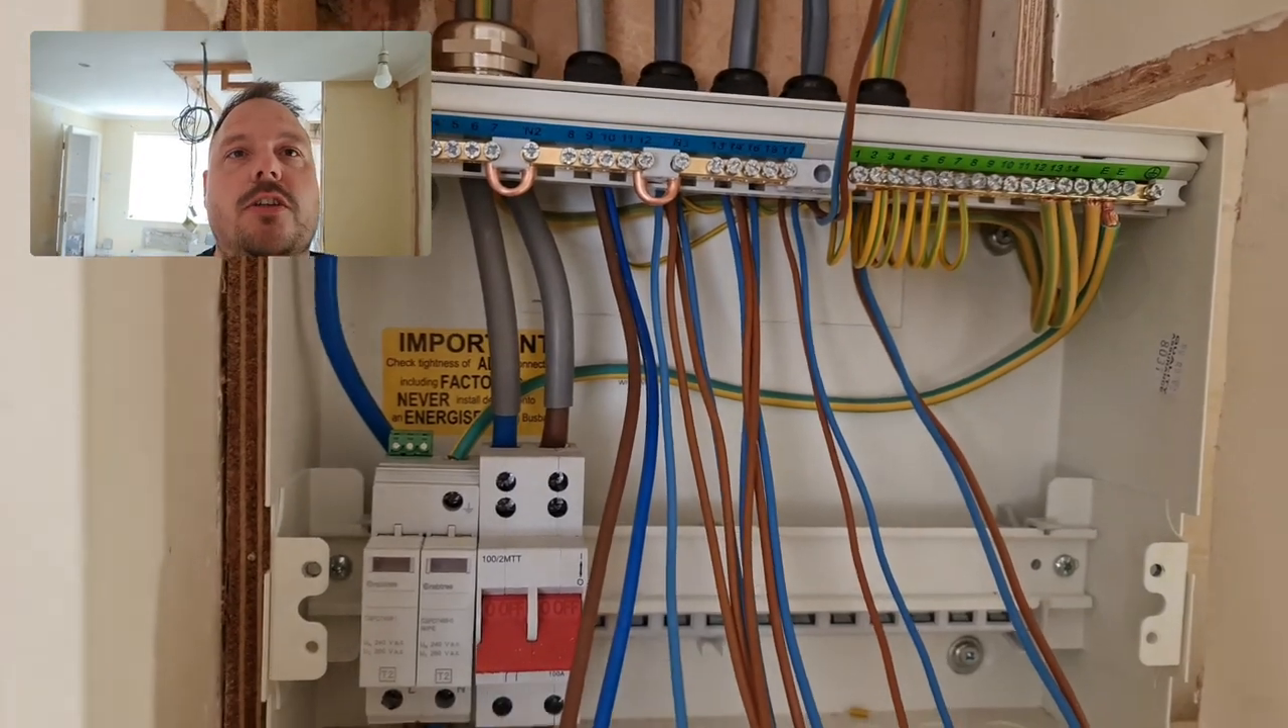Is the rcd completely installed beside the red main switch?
No.